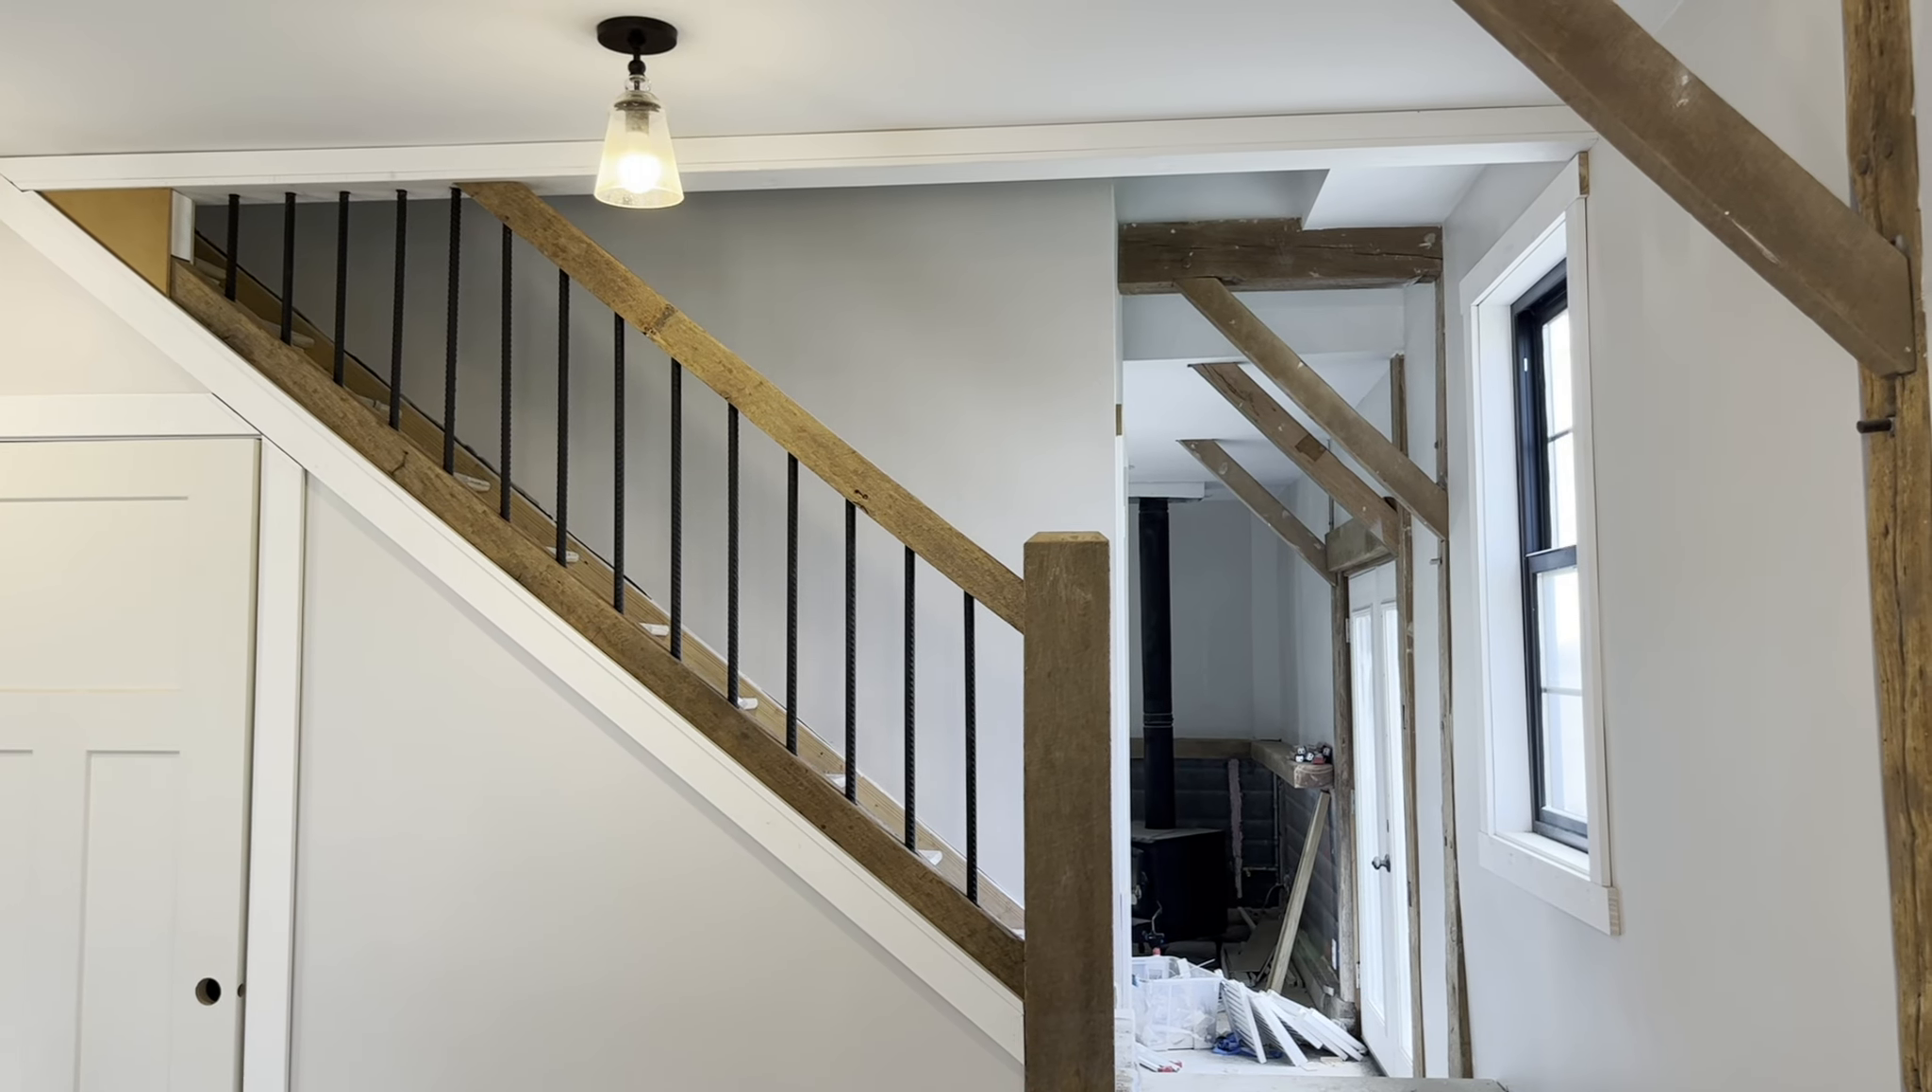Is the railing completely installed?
Yes.